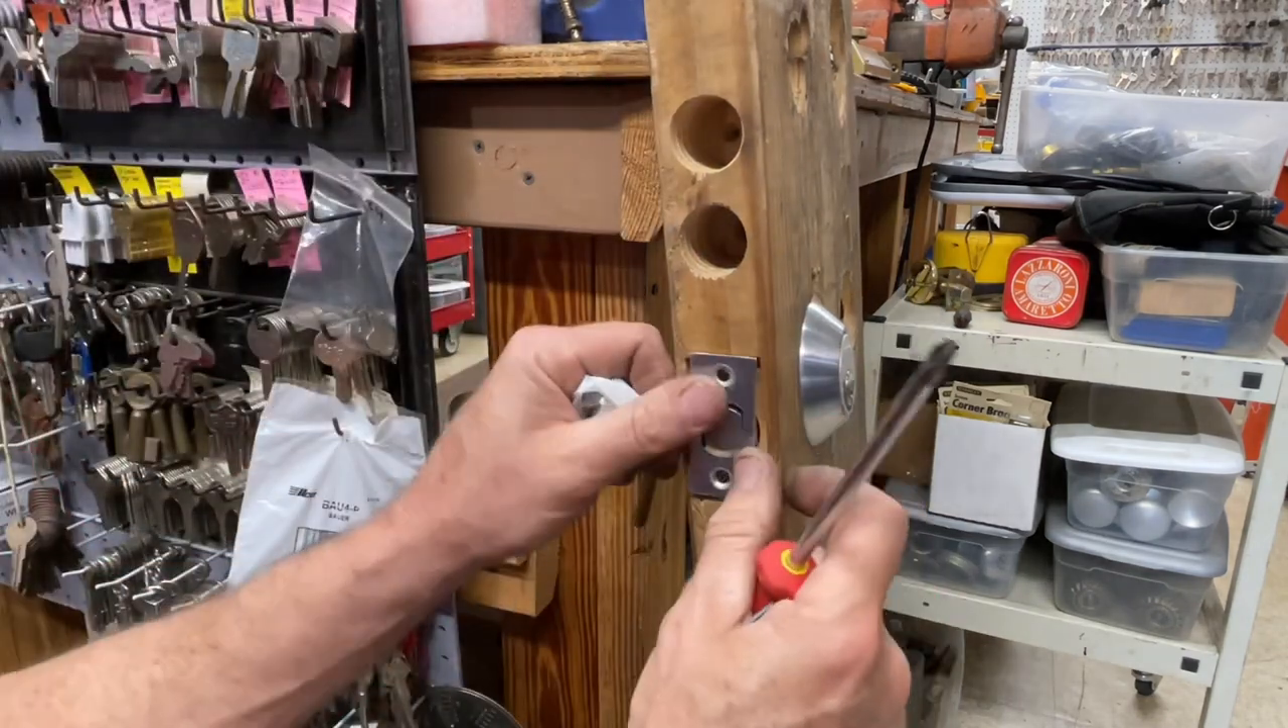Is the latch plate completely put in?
No.